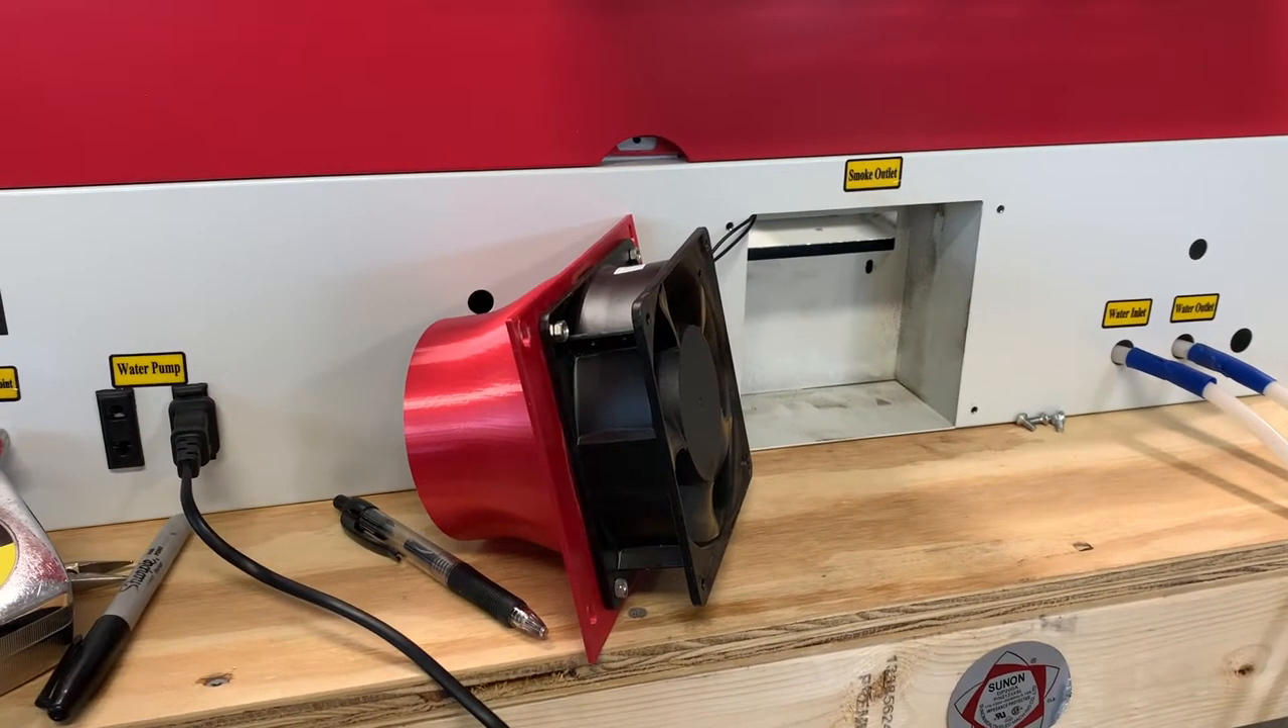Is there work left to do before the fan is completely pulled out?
No.